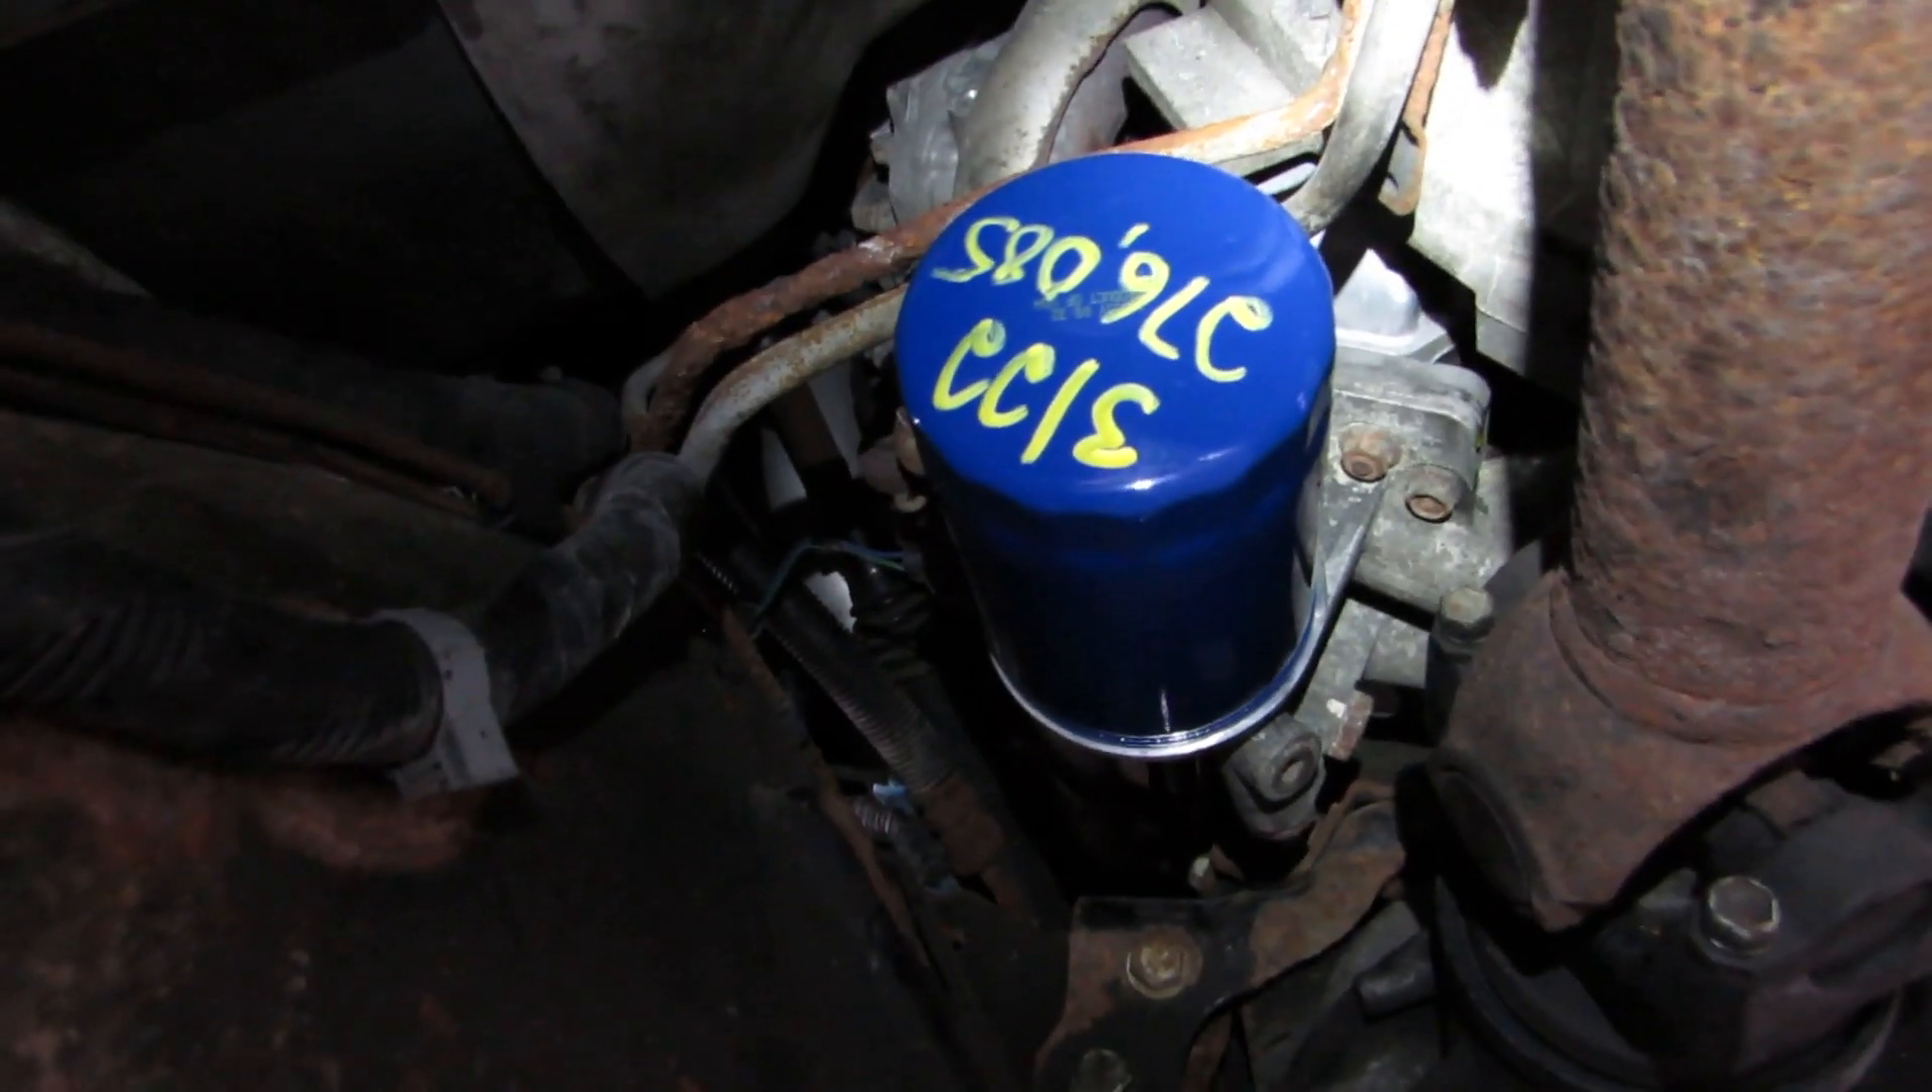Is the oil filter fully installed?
Yes.